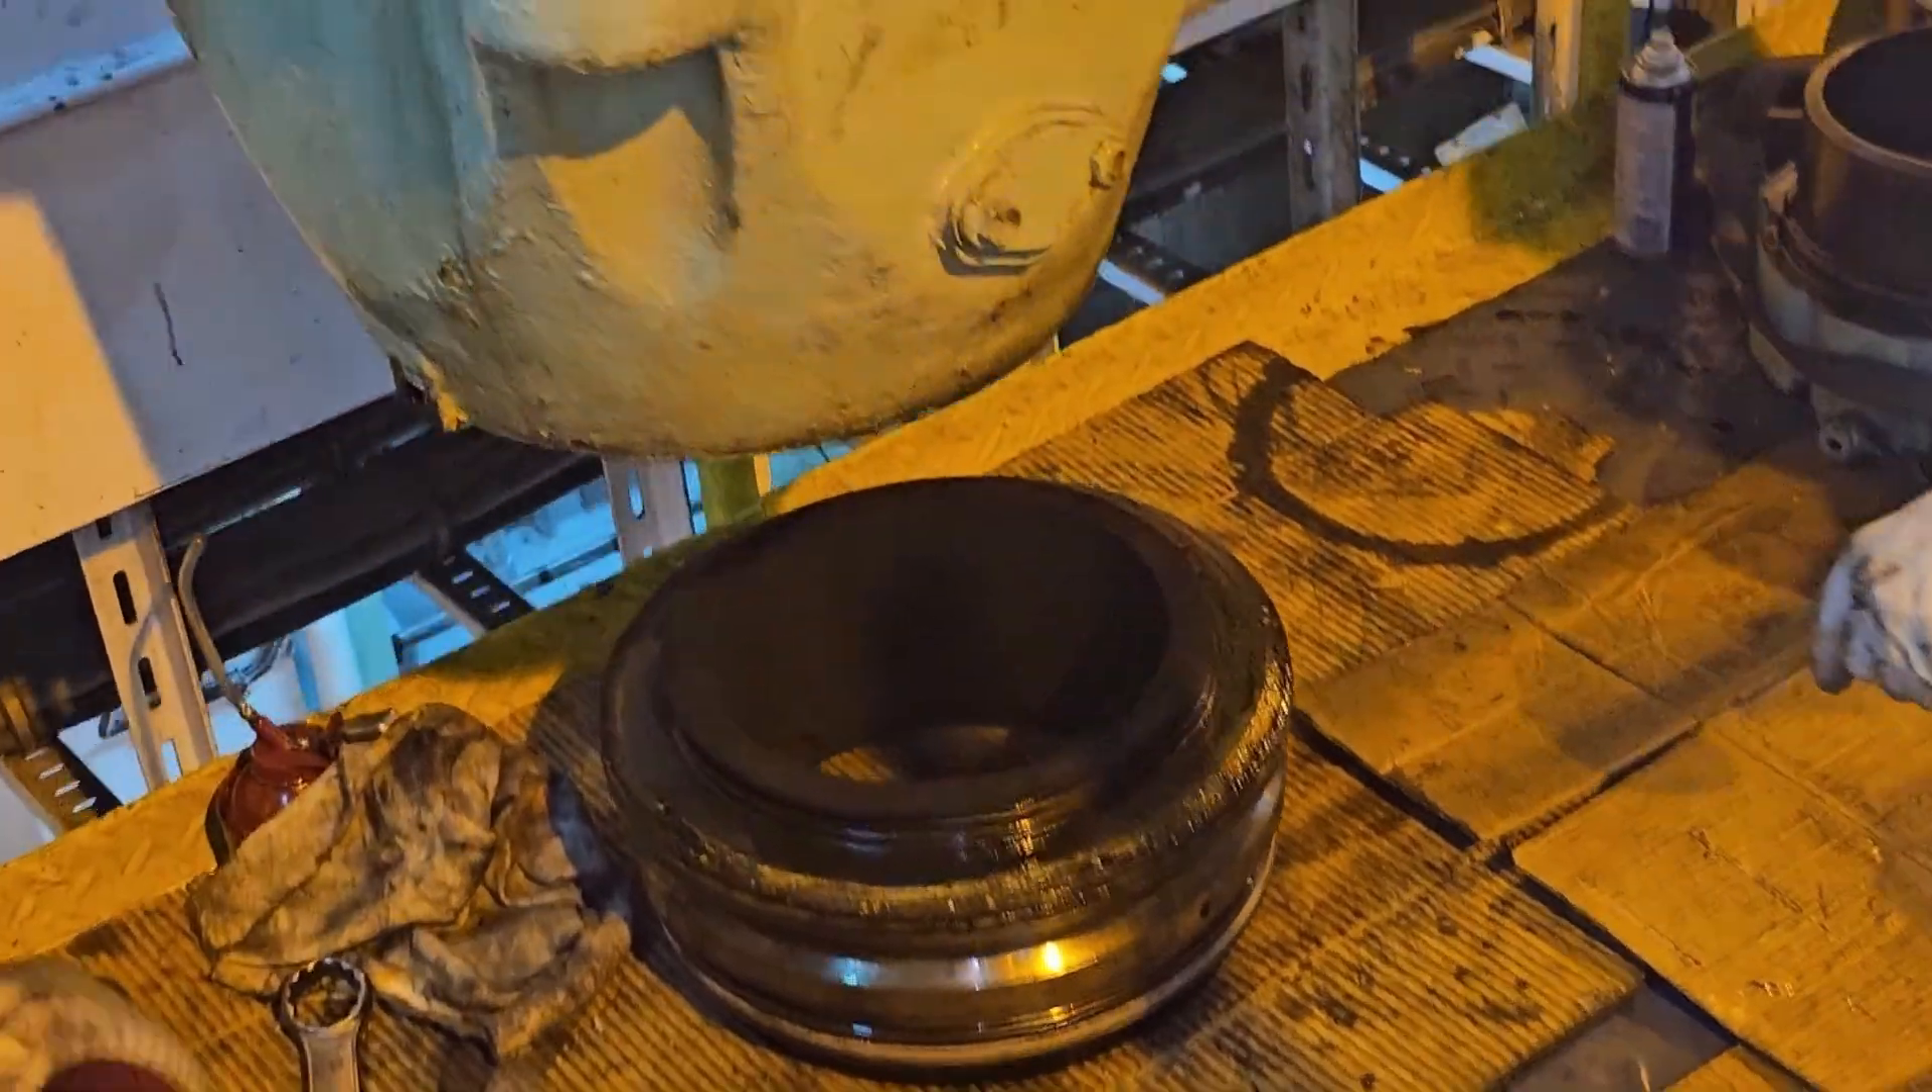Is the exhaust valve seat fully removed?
Yes.